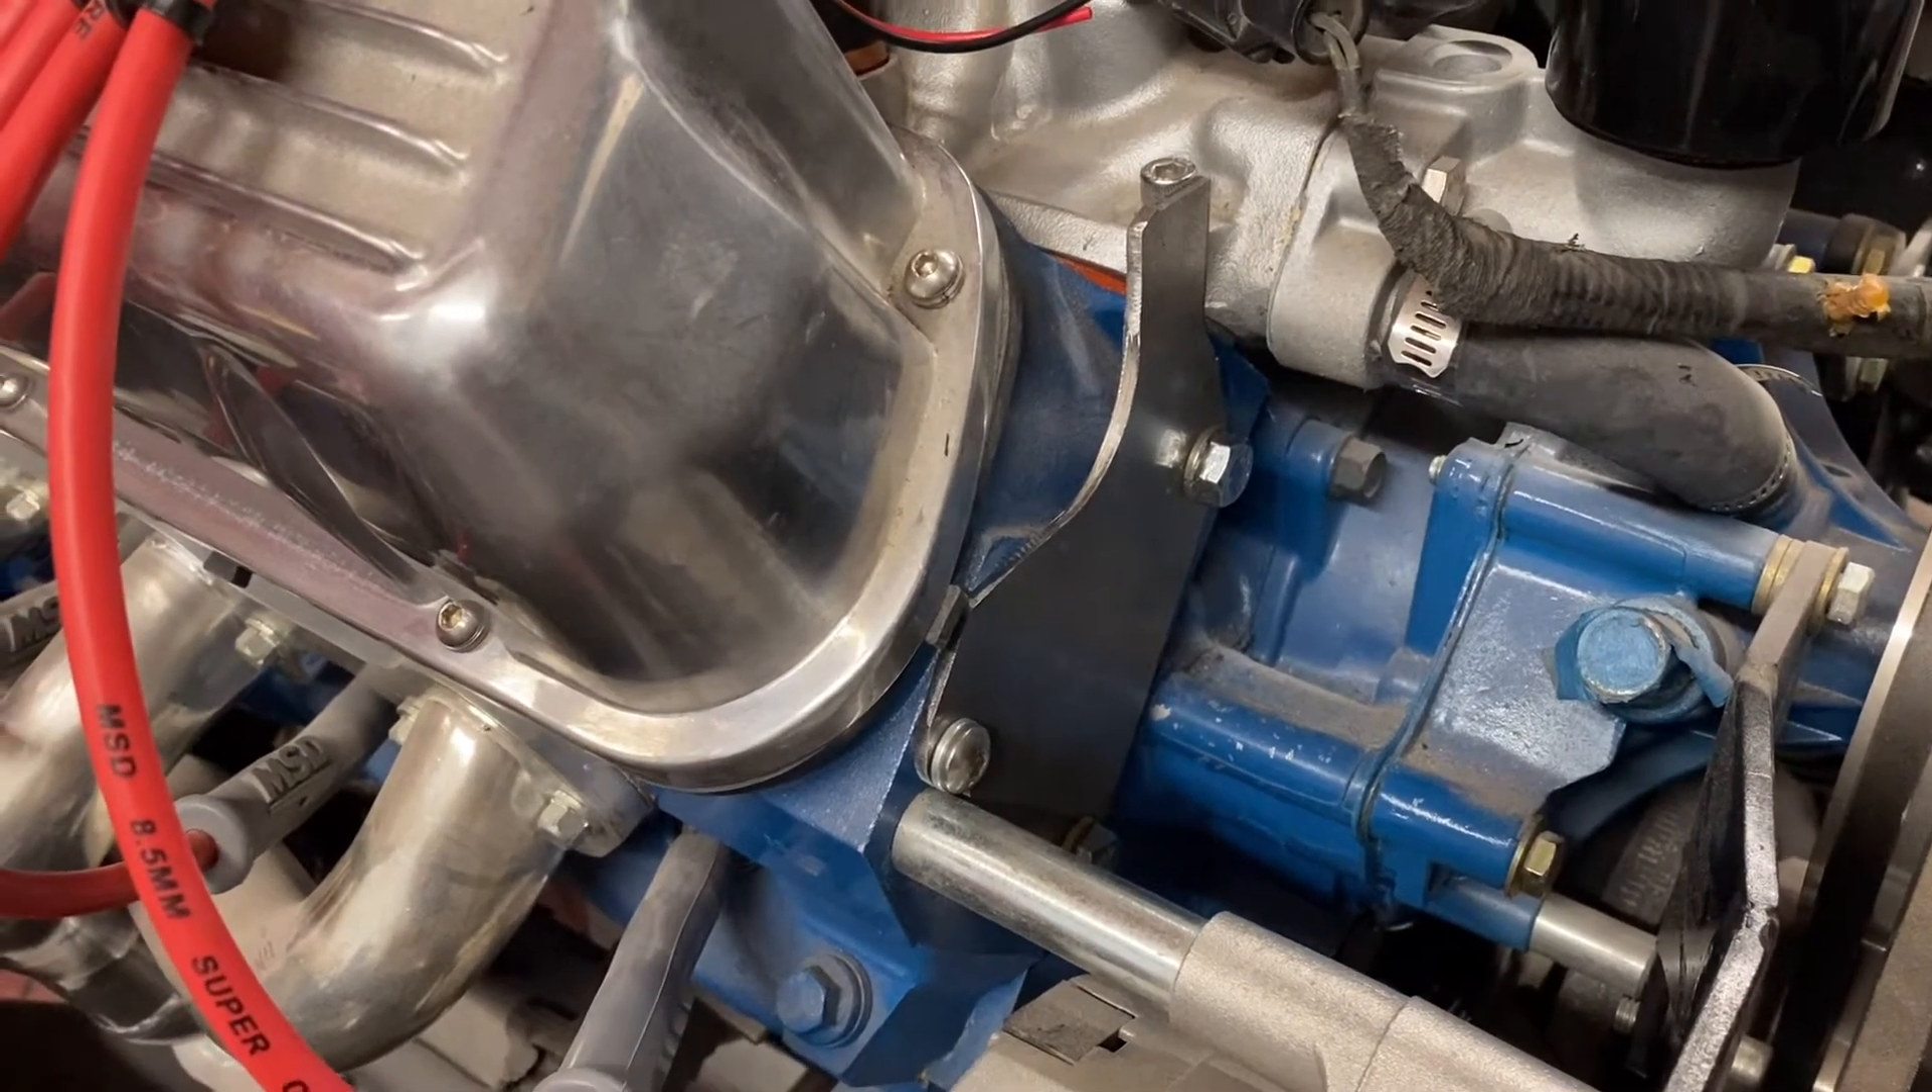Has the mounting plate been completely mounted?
Yes.